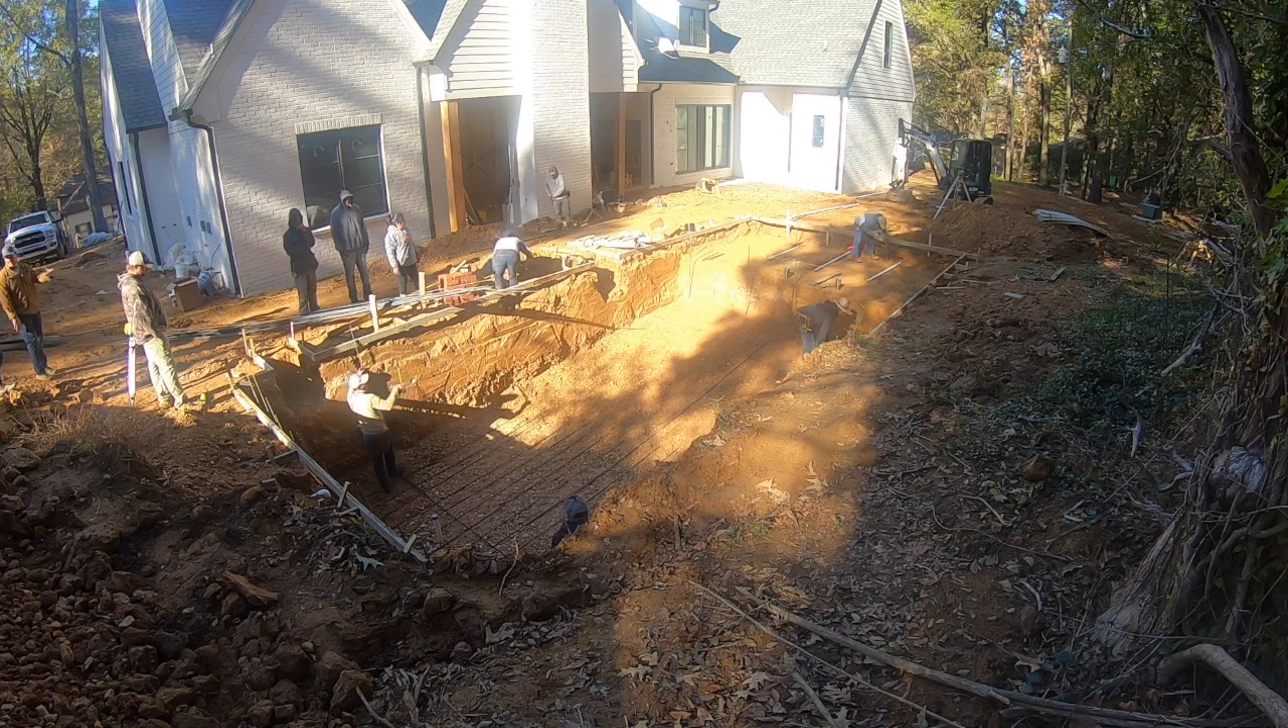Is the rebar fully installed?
No.